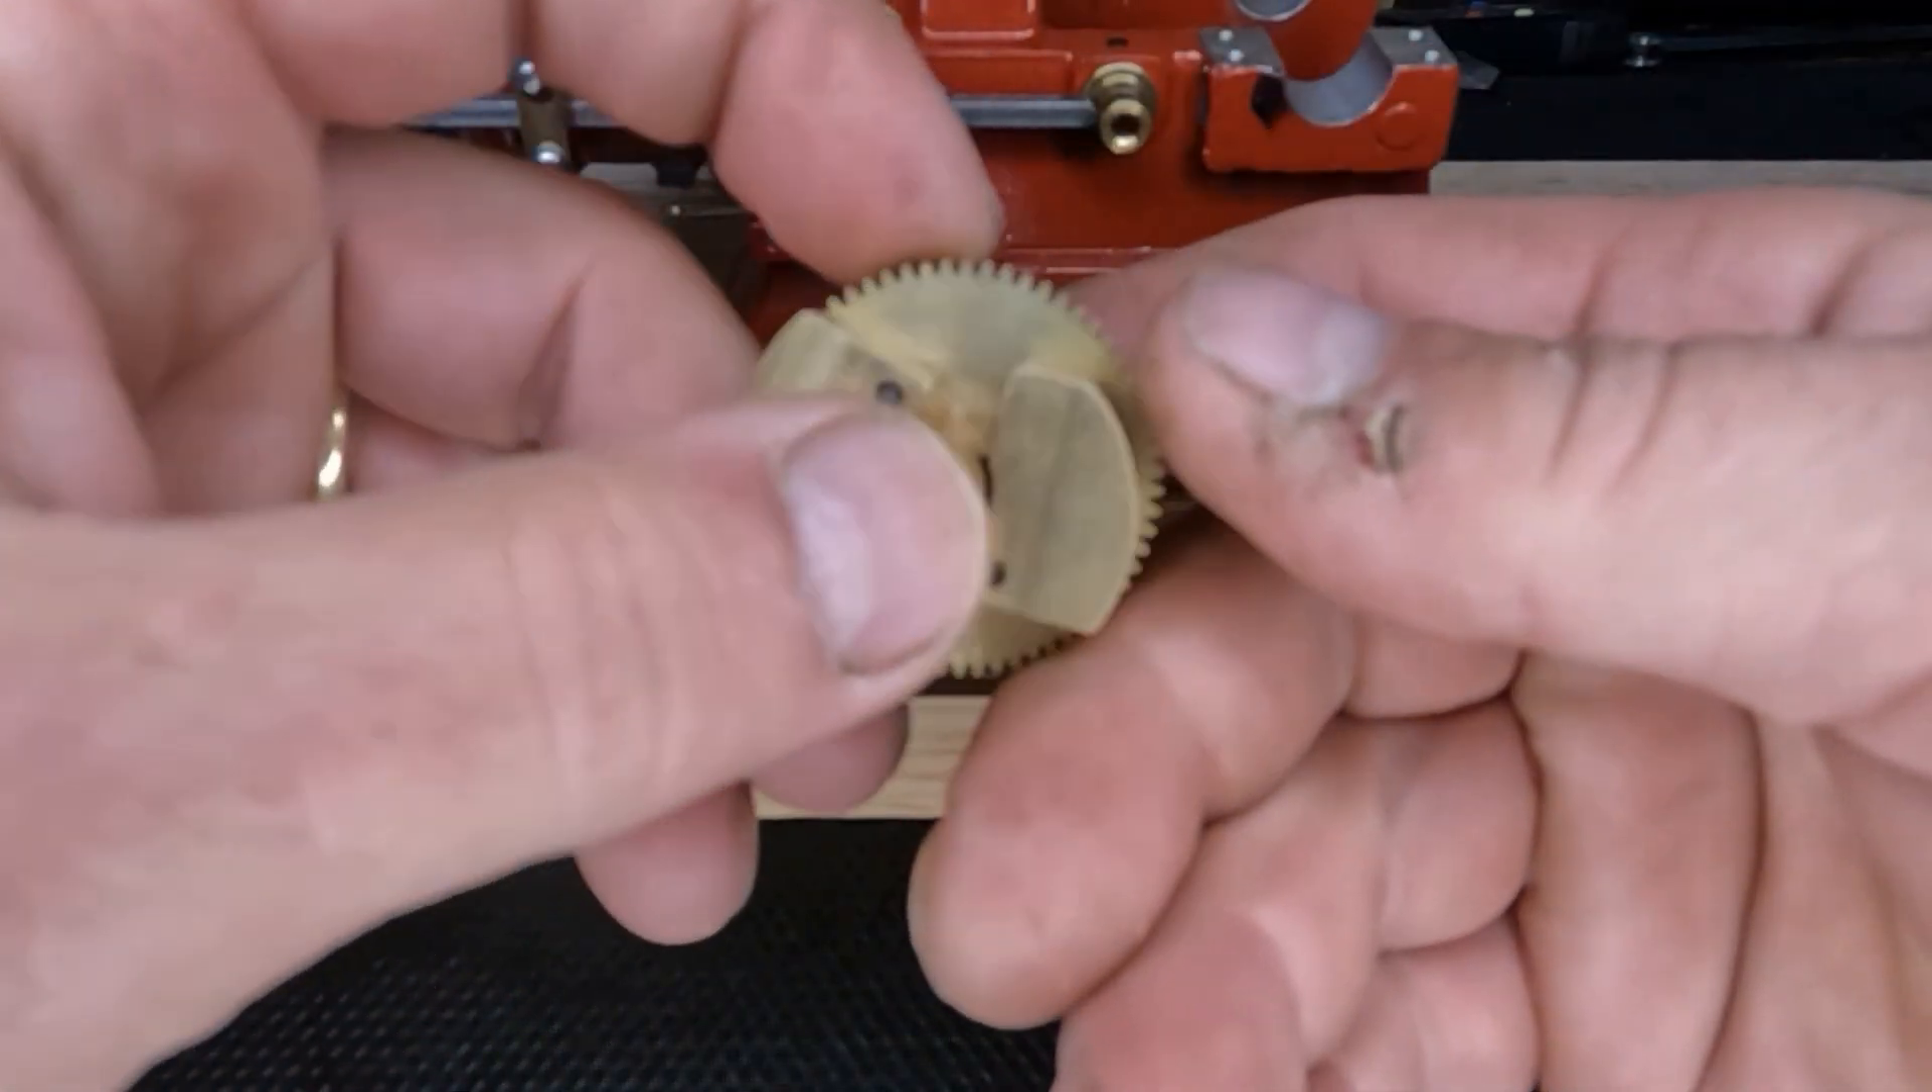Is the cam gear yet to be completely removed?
No.